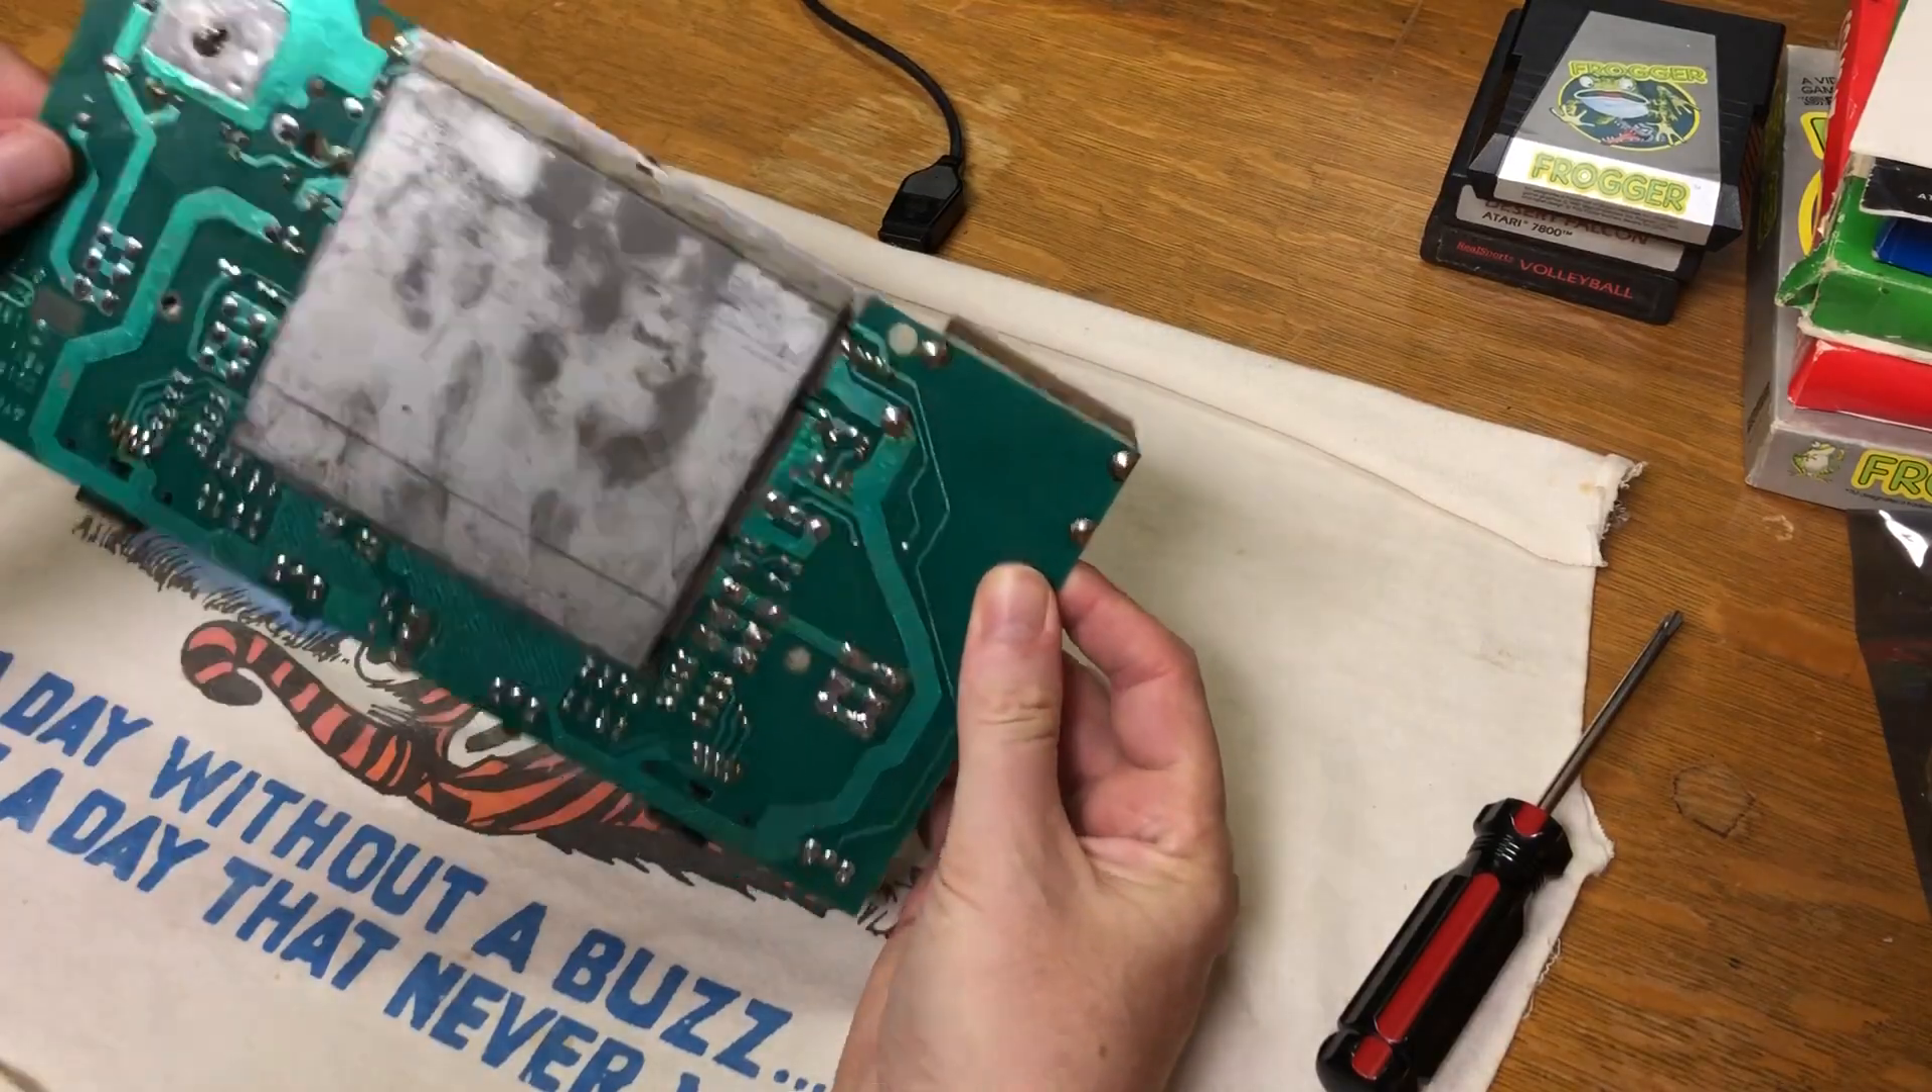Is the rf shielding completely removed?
No.